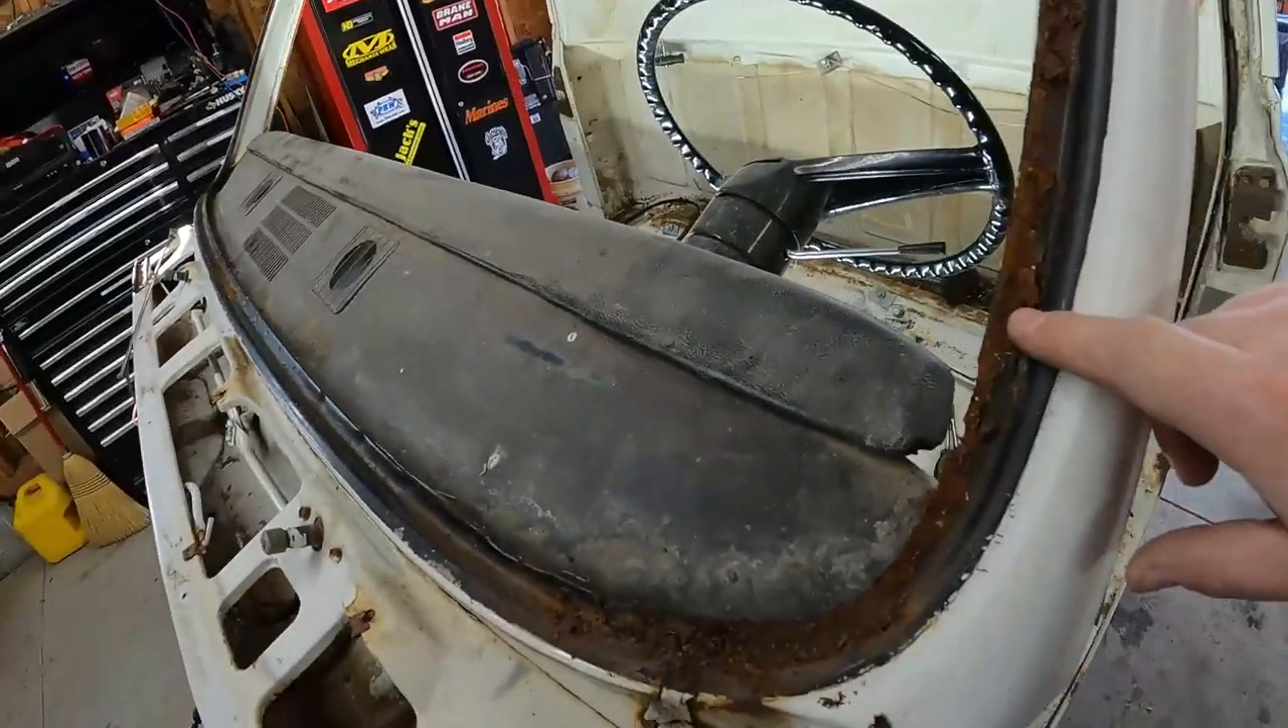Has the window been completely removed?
Yes.